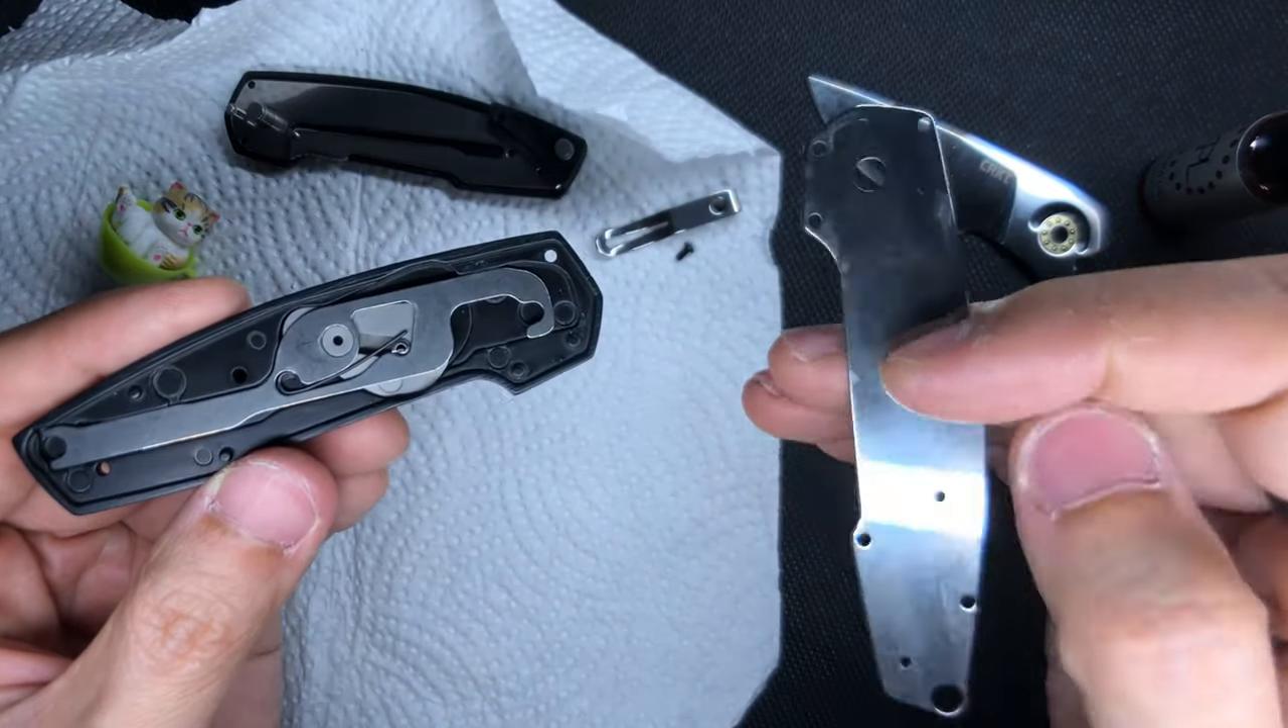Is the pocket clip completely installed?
No.